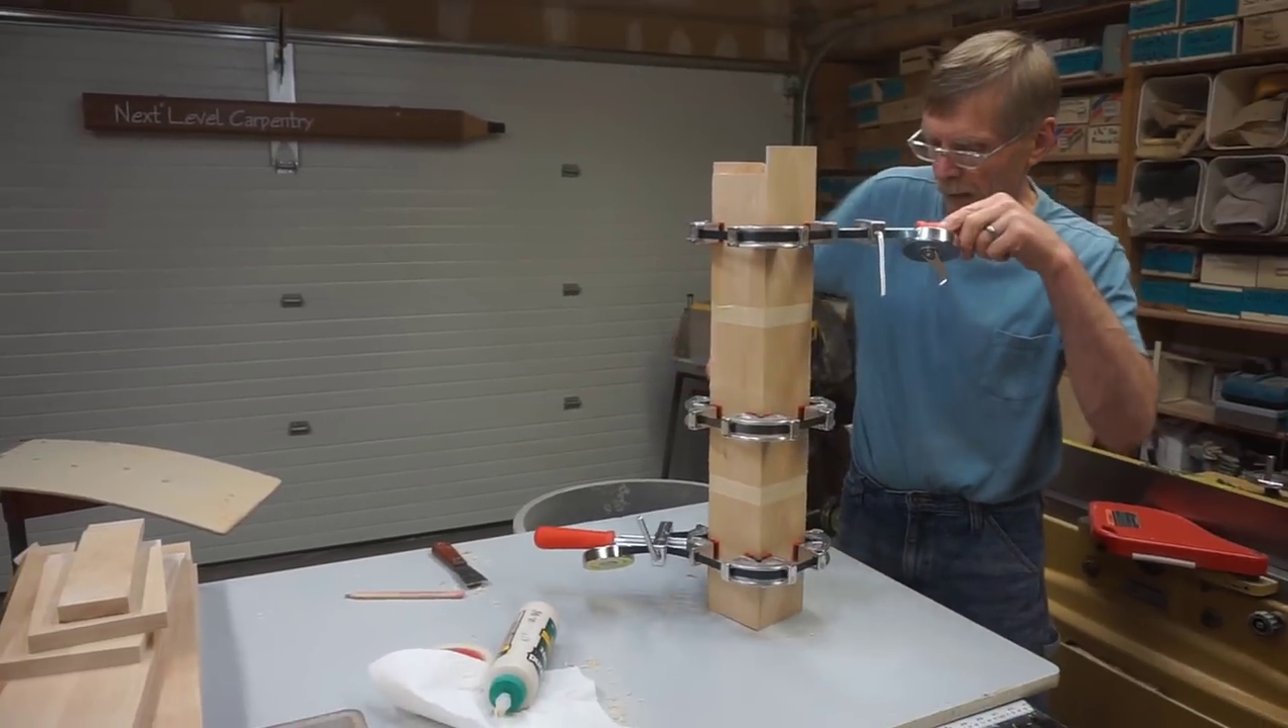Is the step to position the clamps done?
Yes.